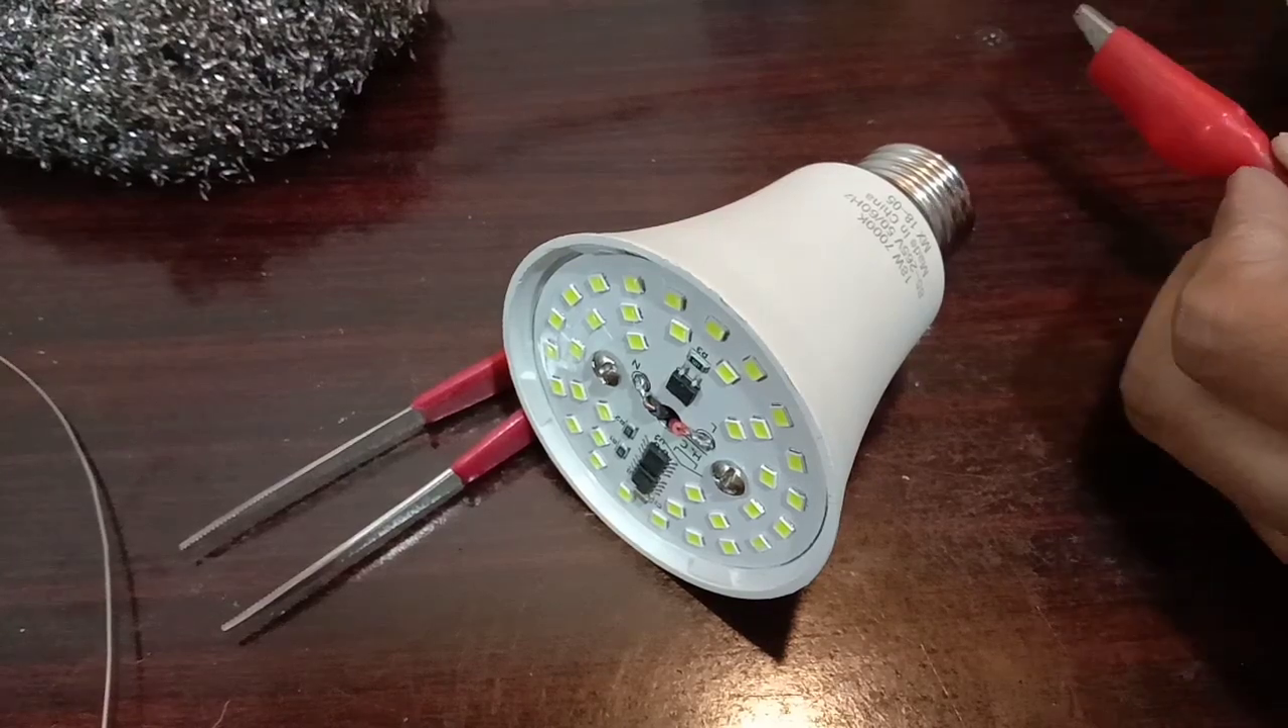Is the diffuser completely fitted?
No.